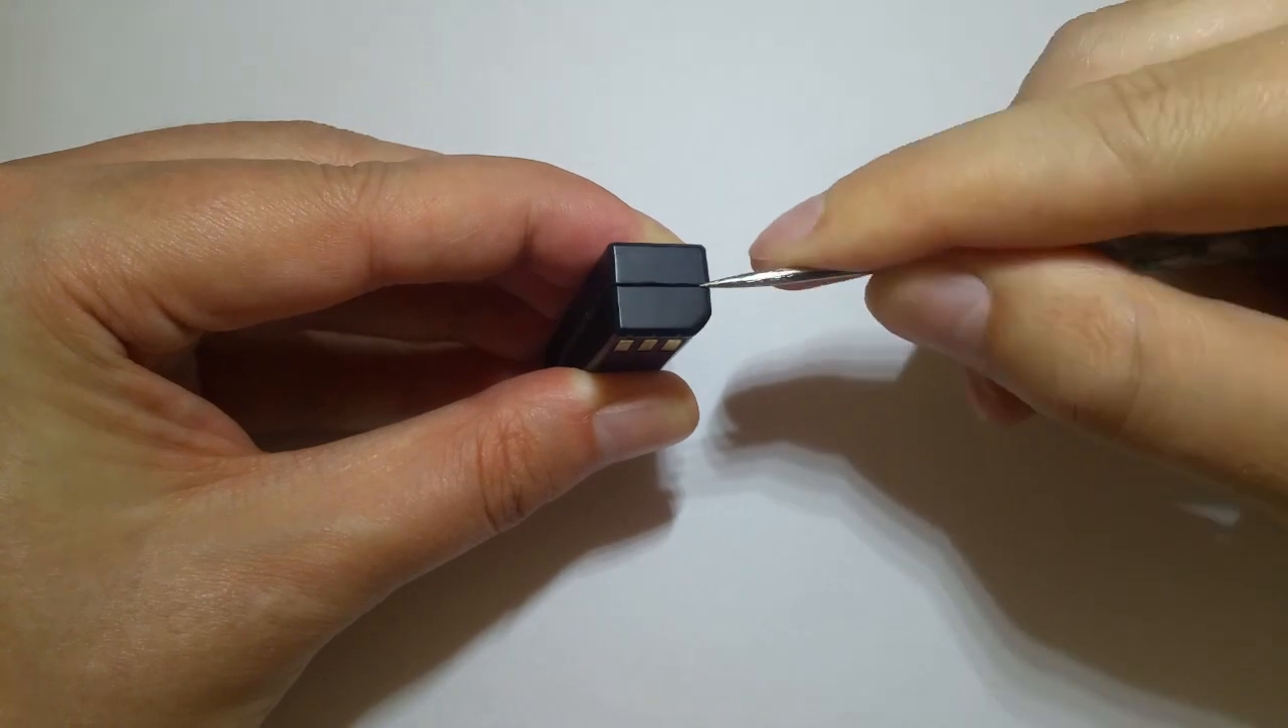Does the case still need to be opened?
Yes.